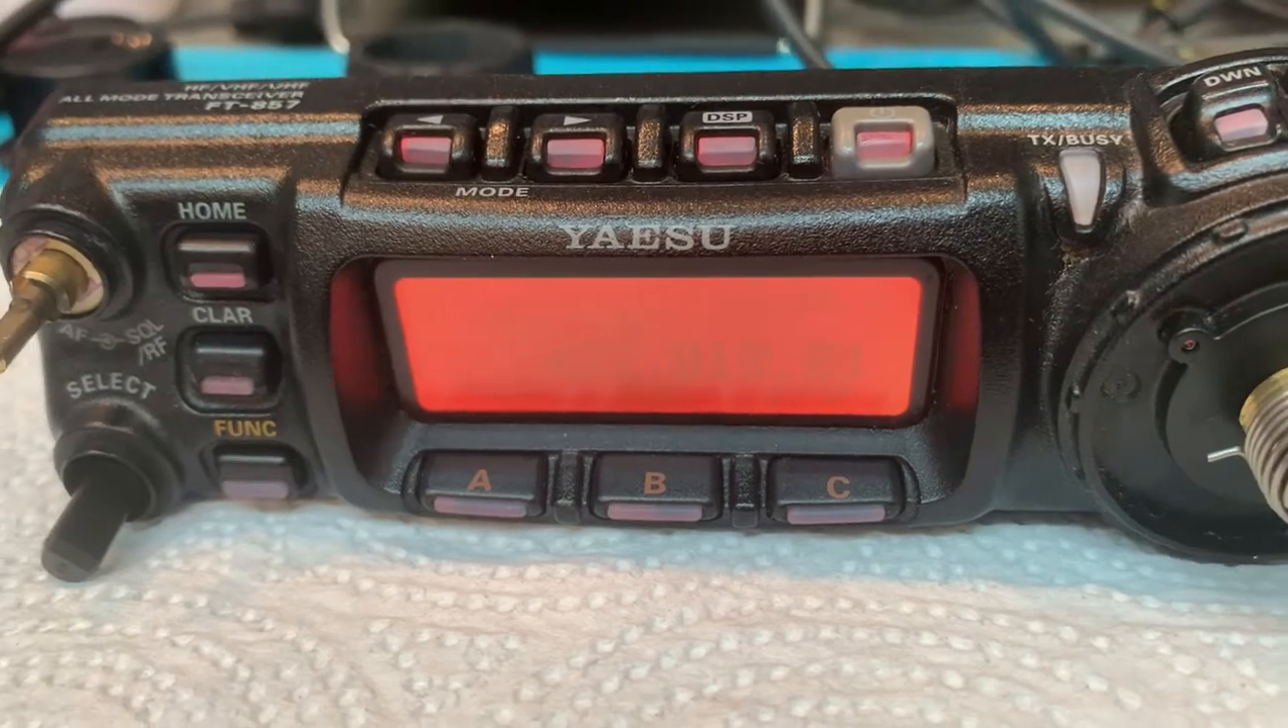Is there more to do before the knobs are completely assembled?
Yes.